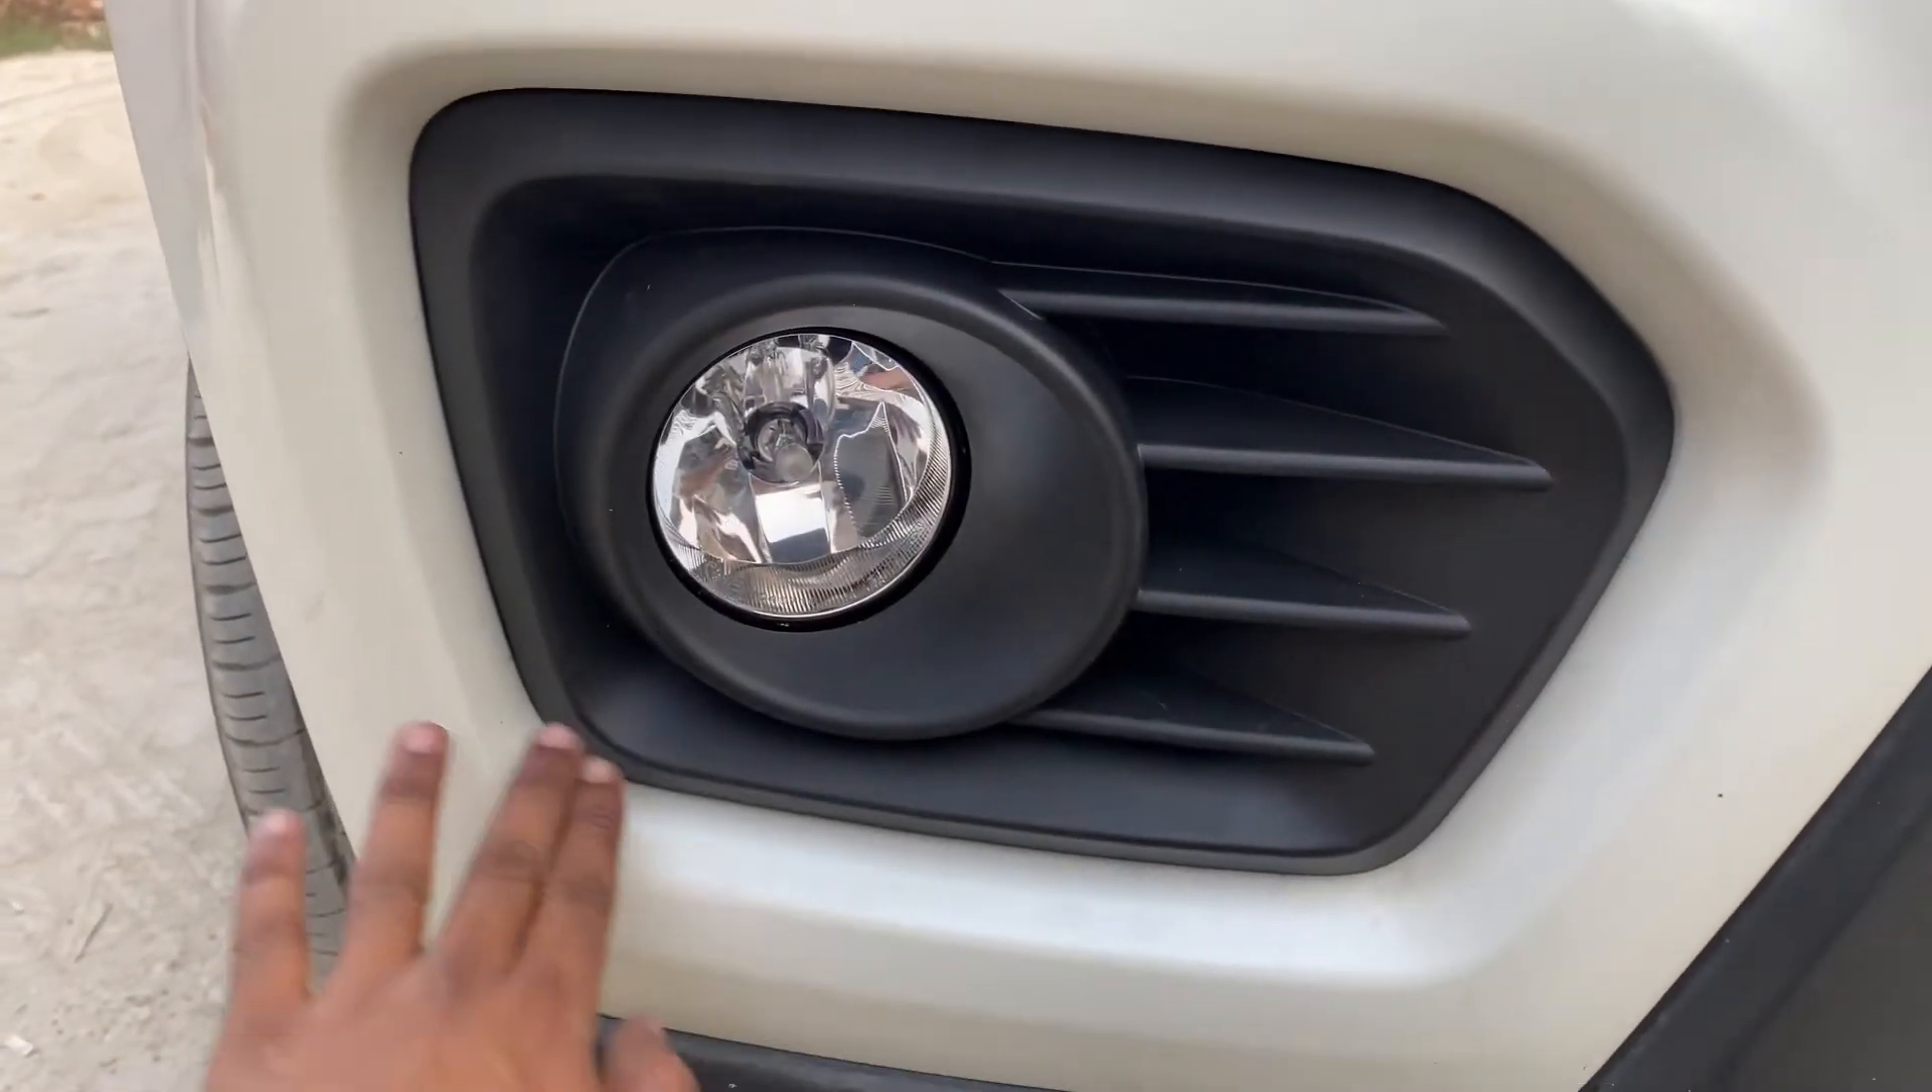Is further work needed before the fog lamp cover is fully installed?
No.